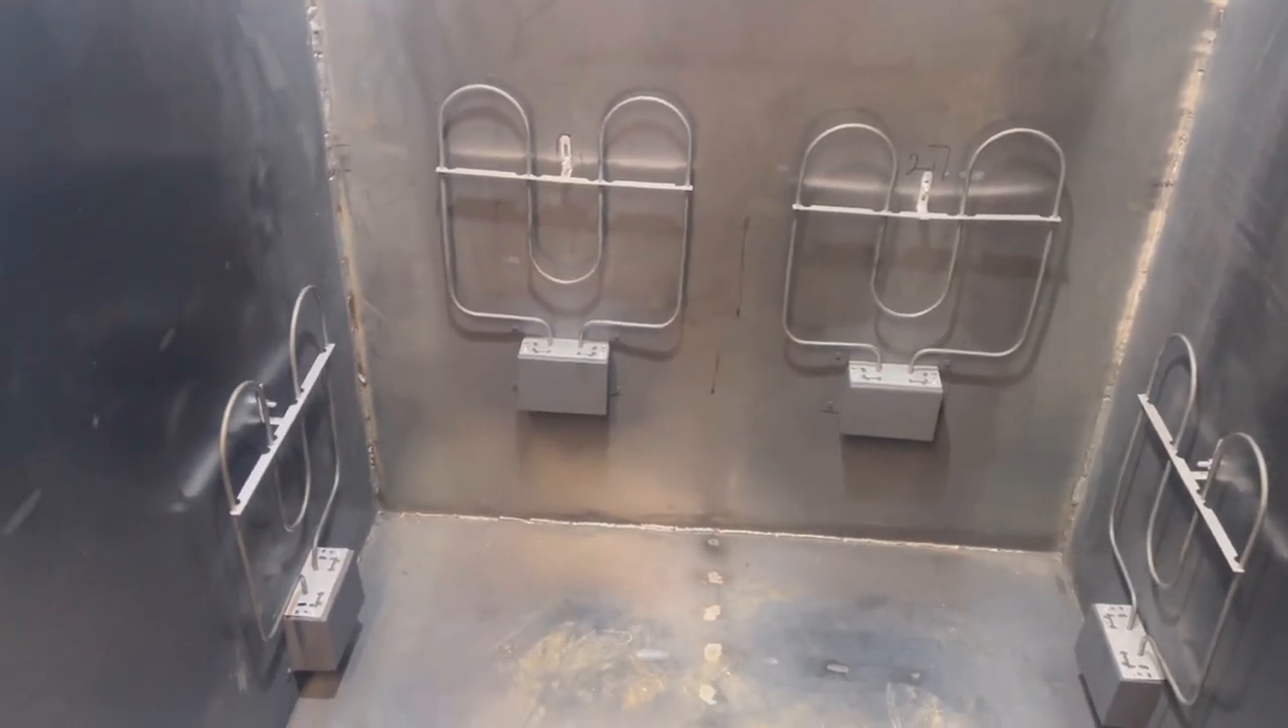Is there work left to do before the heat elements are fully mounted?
No.